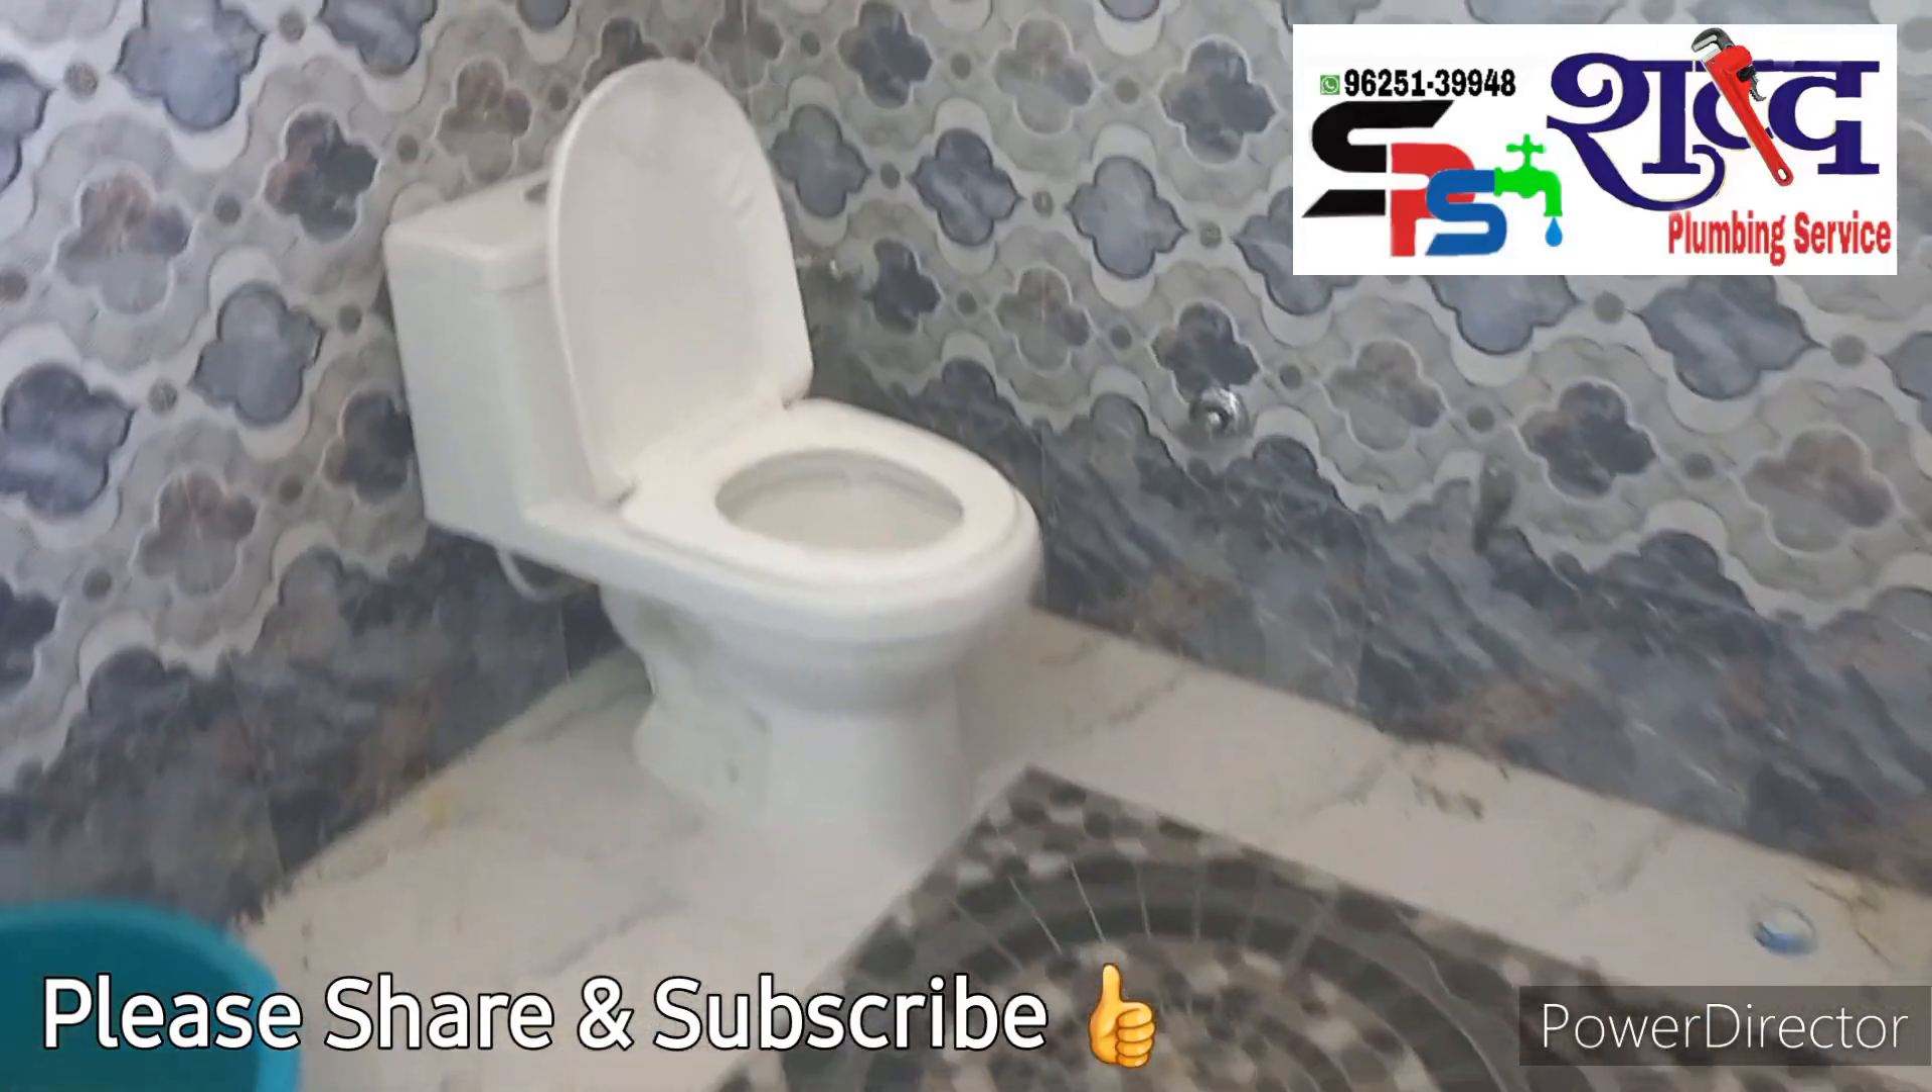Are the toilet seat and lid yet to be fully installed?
No.